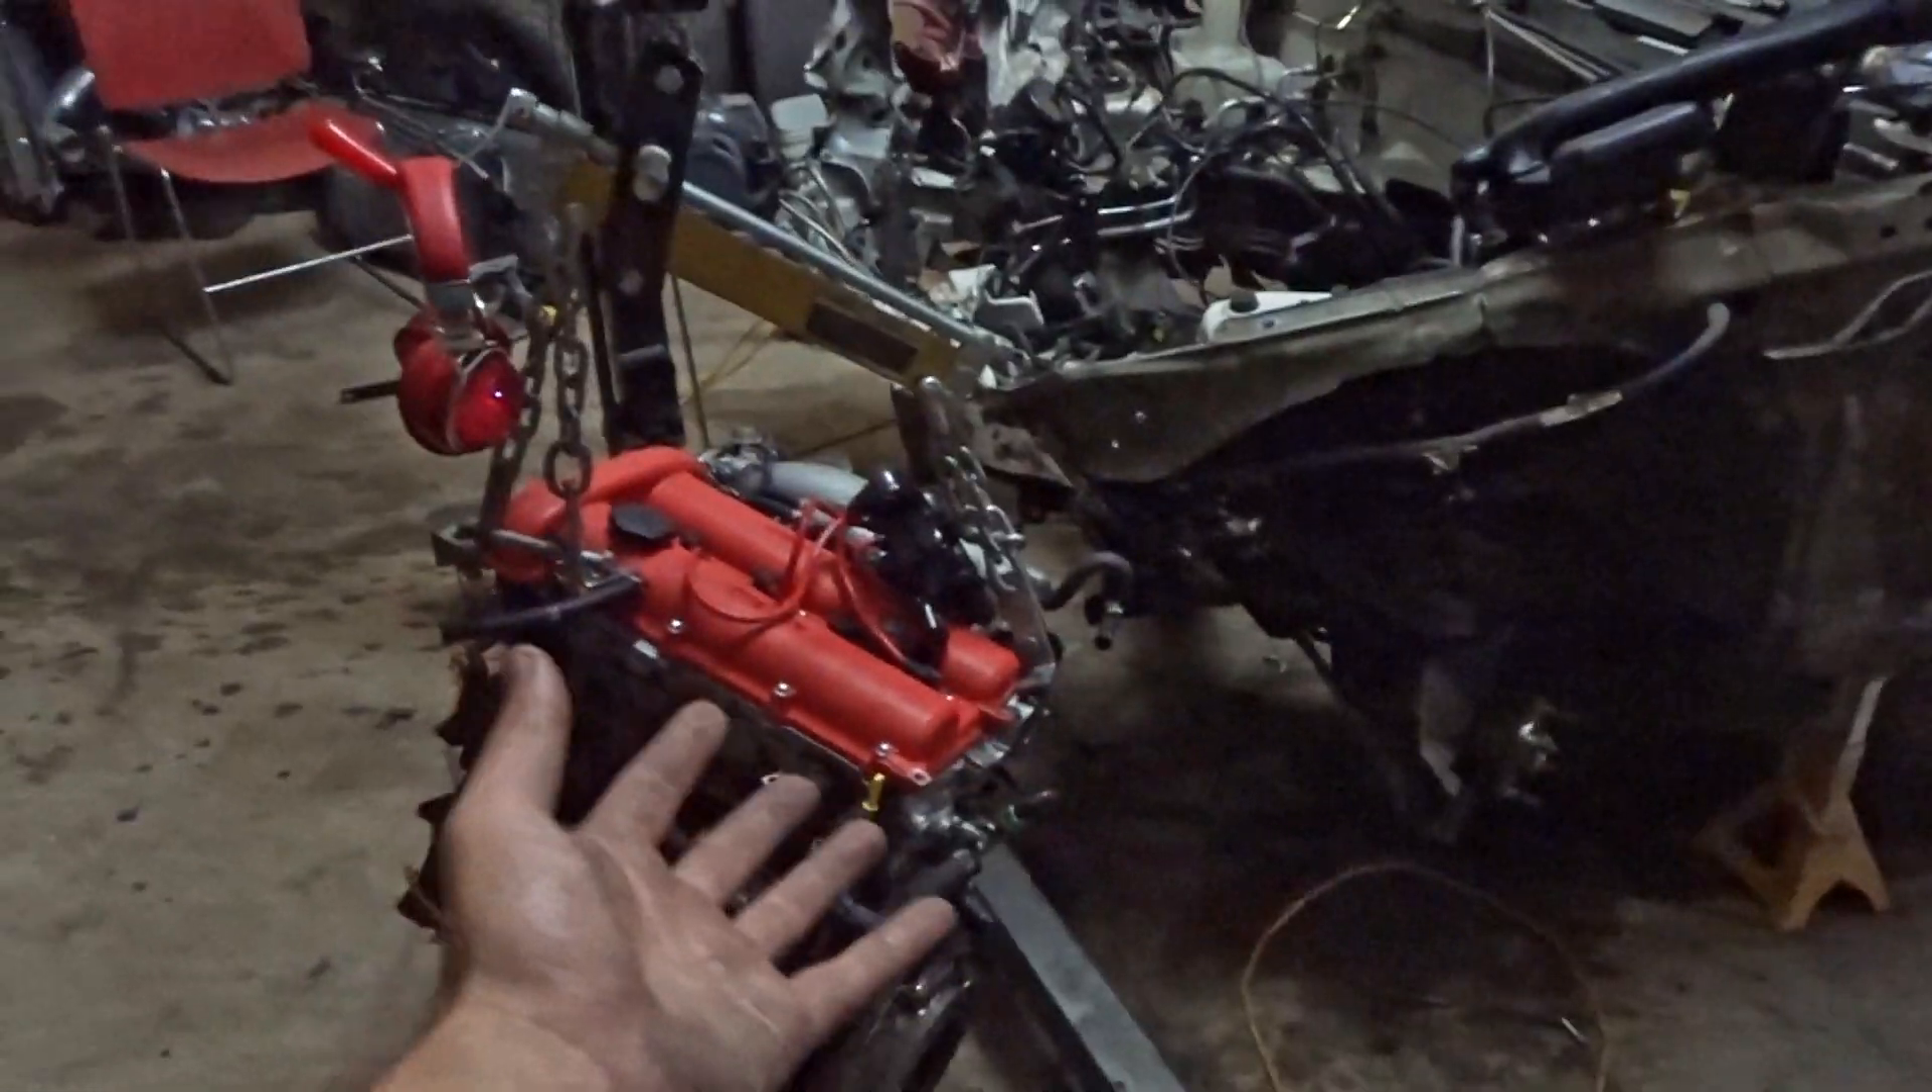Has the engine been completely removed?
Yes.